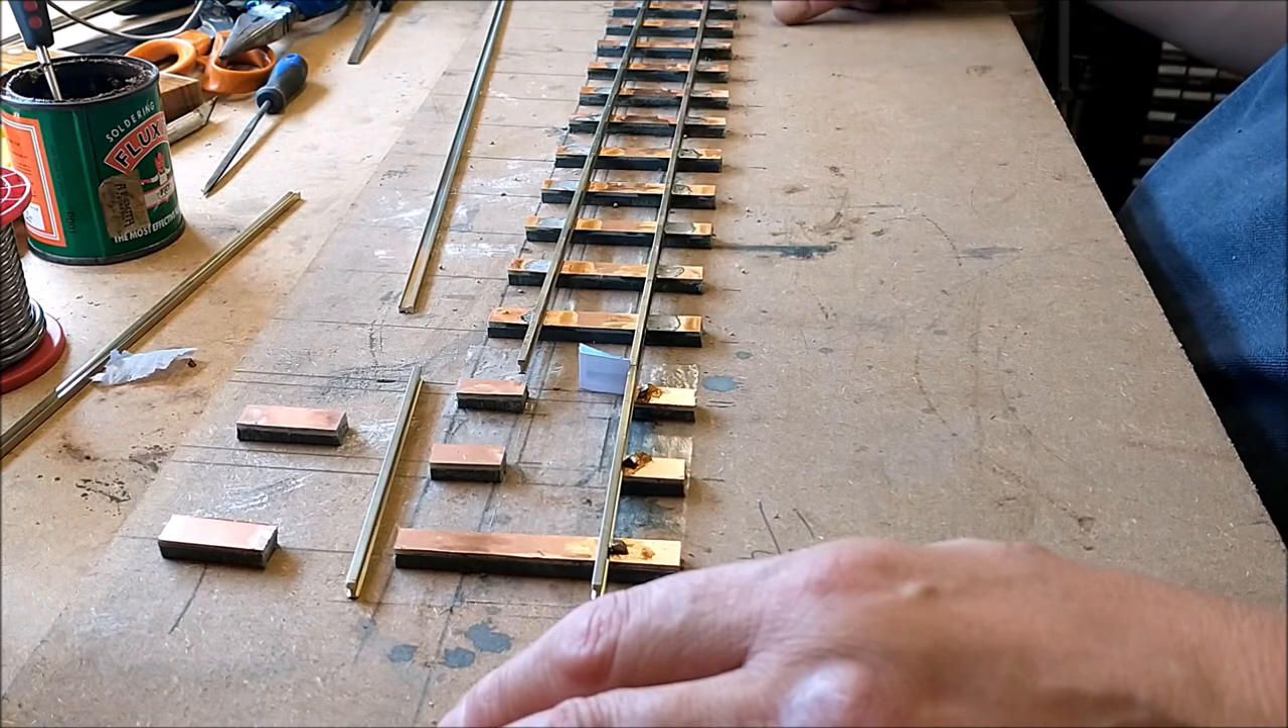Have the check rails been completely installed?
No.